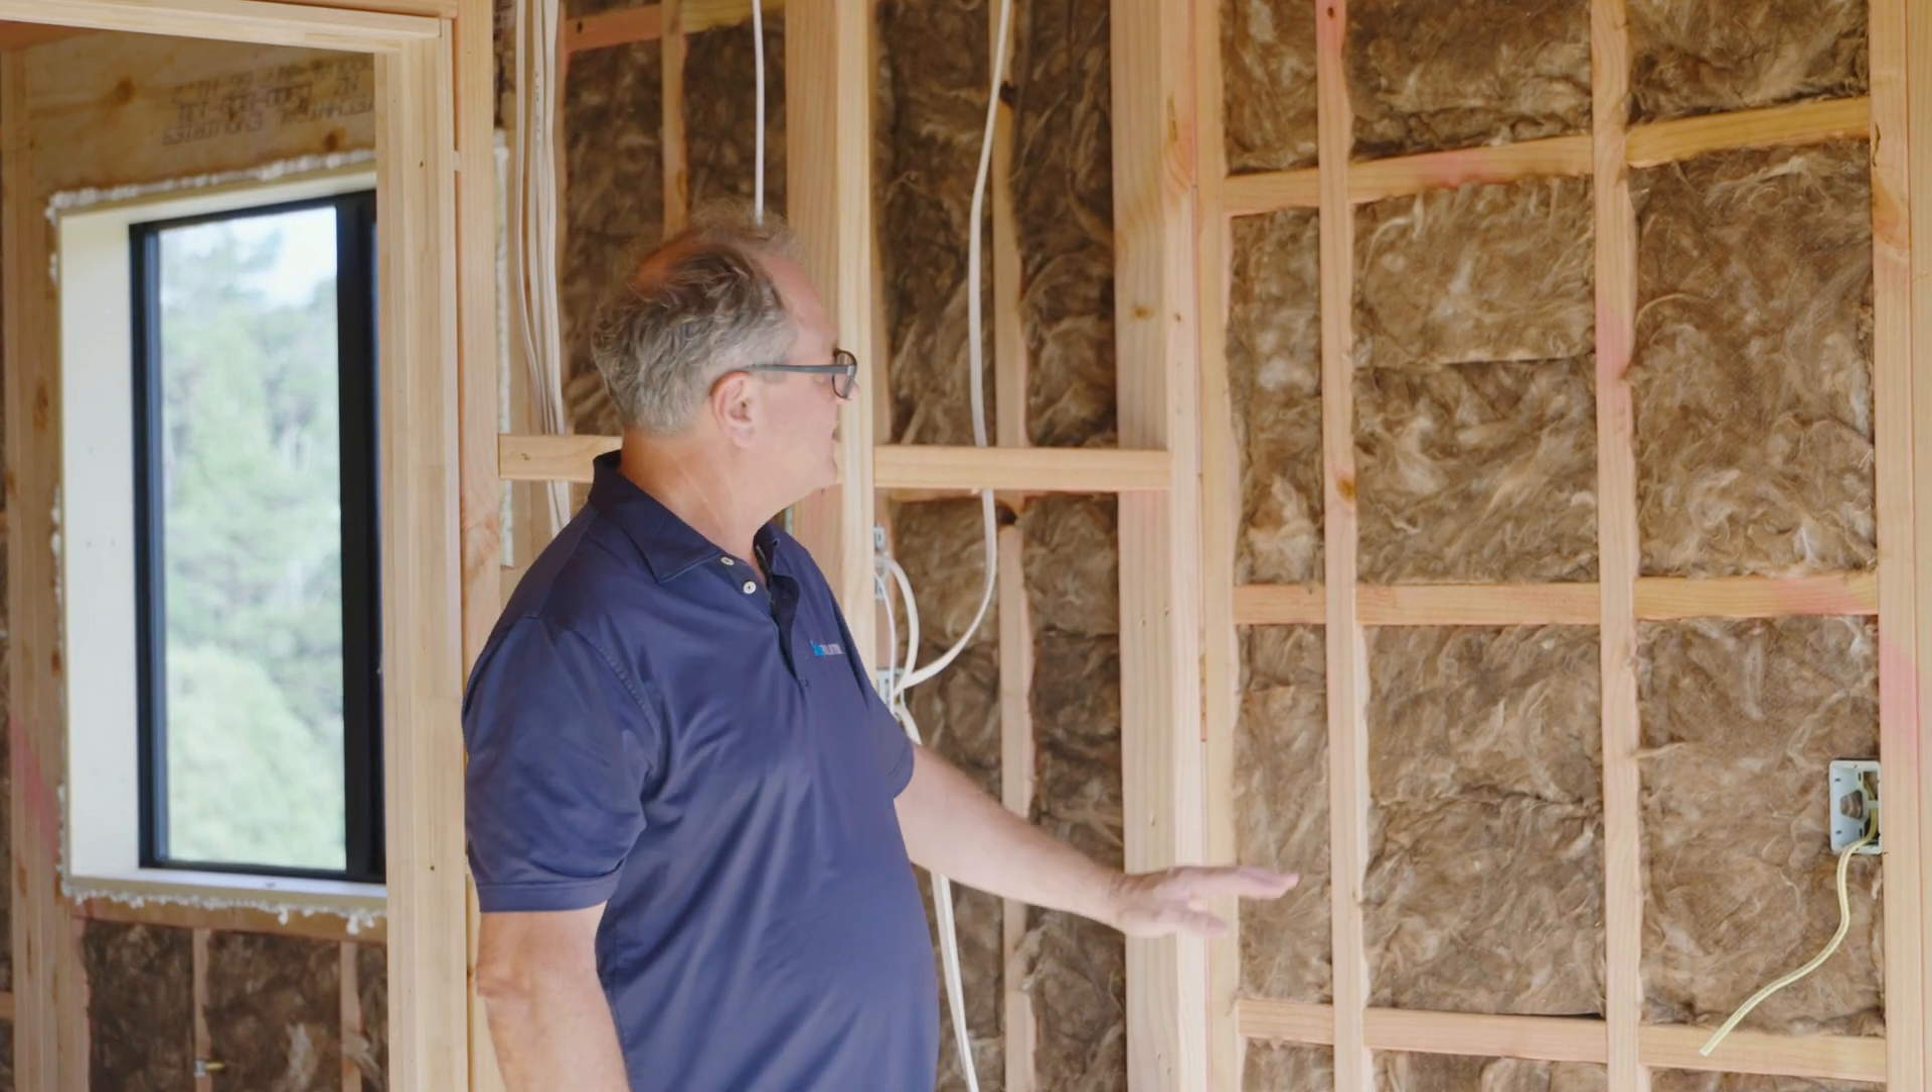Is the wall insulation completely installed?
Yes.